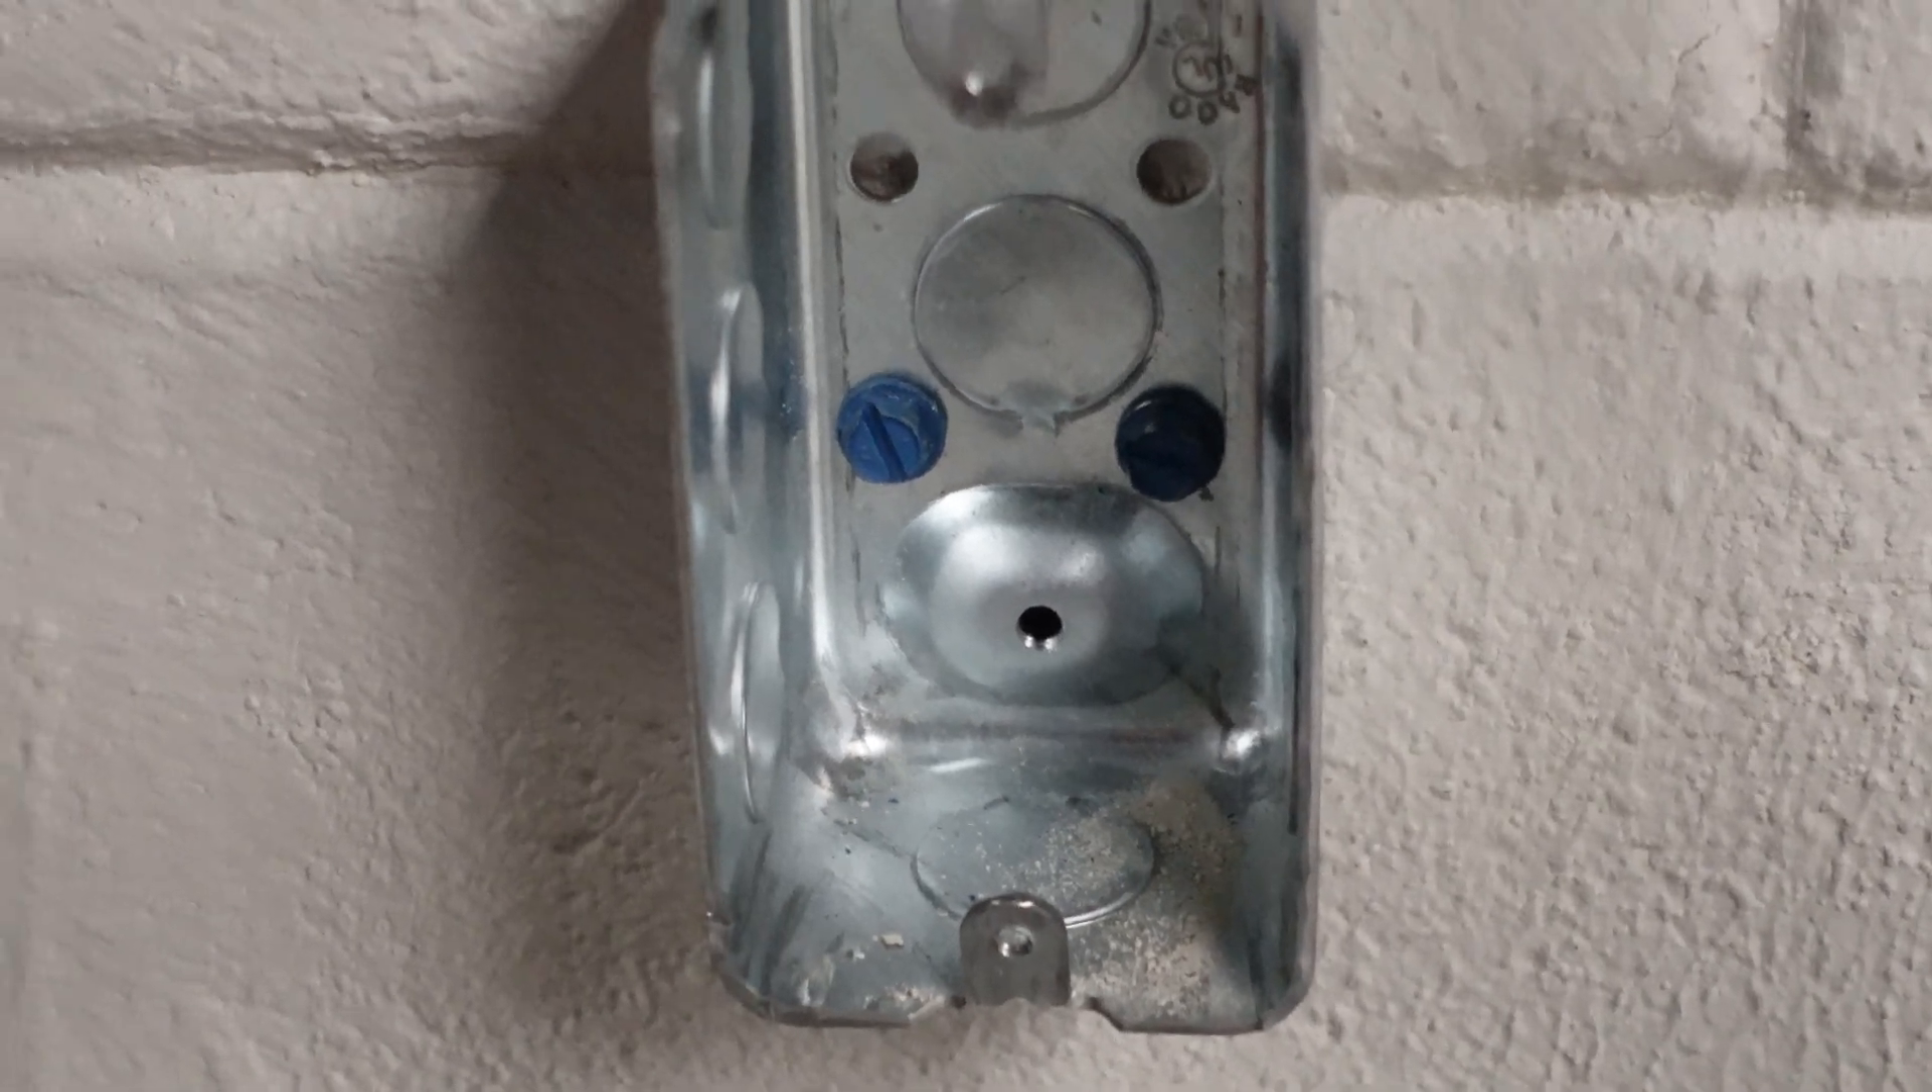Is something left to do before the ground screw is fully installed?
Yes.